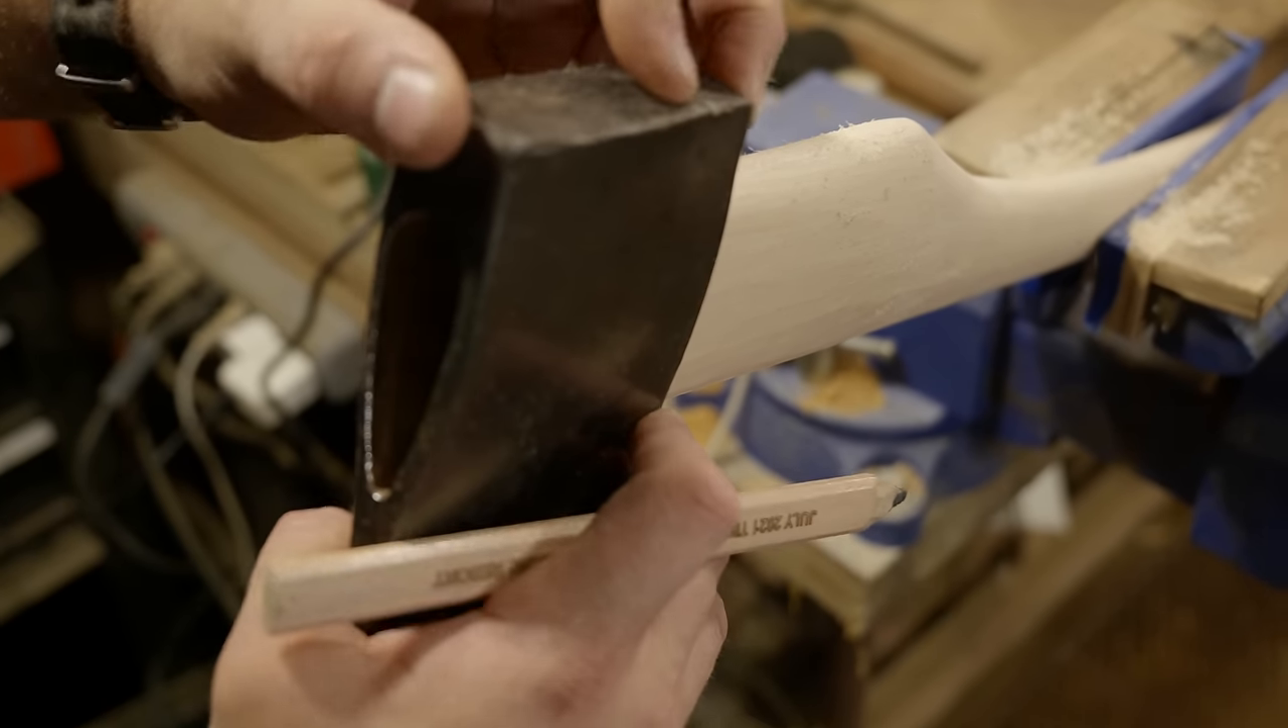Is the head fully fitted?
No.